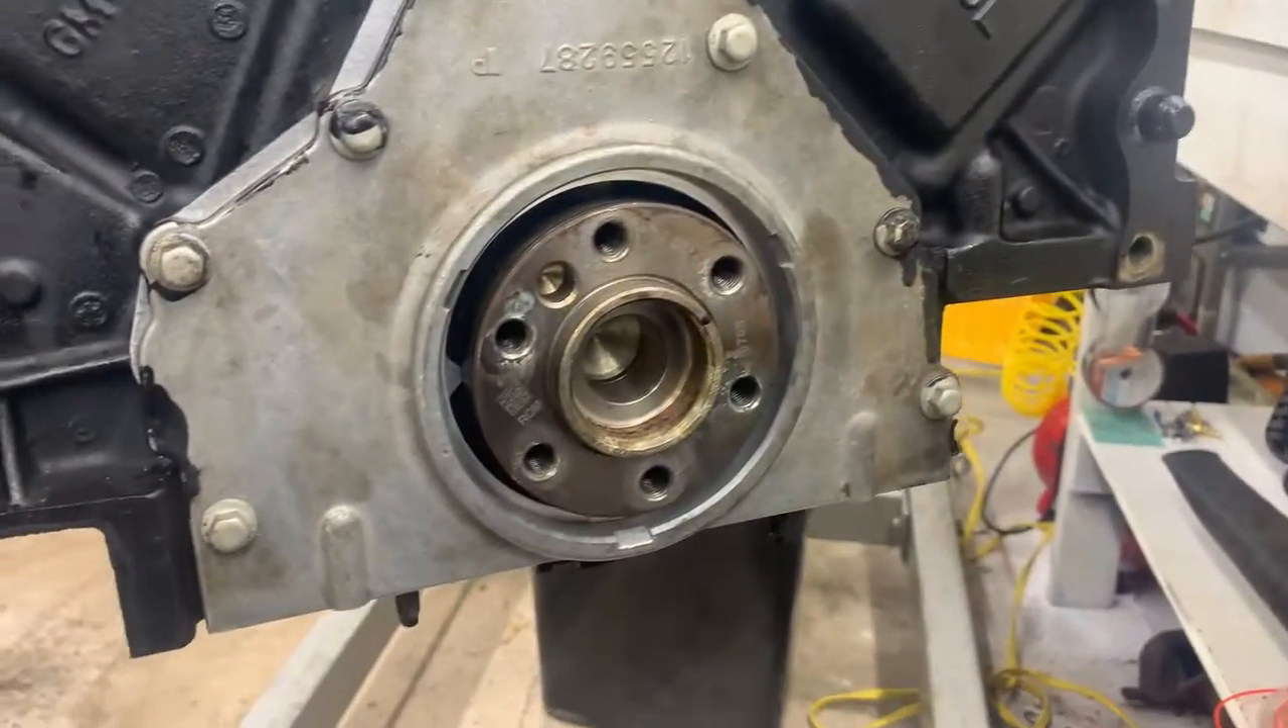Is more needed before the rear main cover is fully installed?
No.